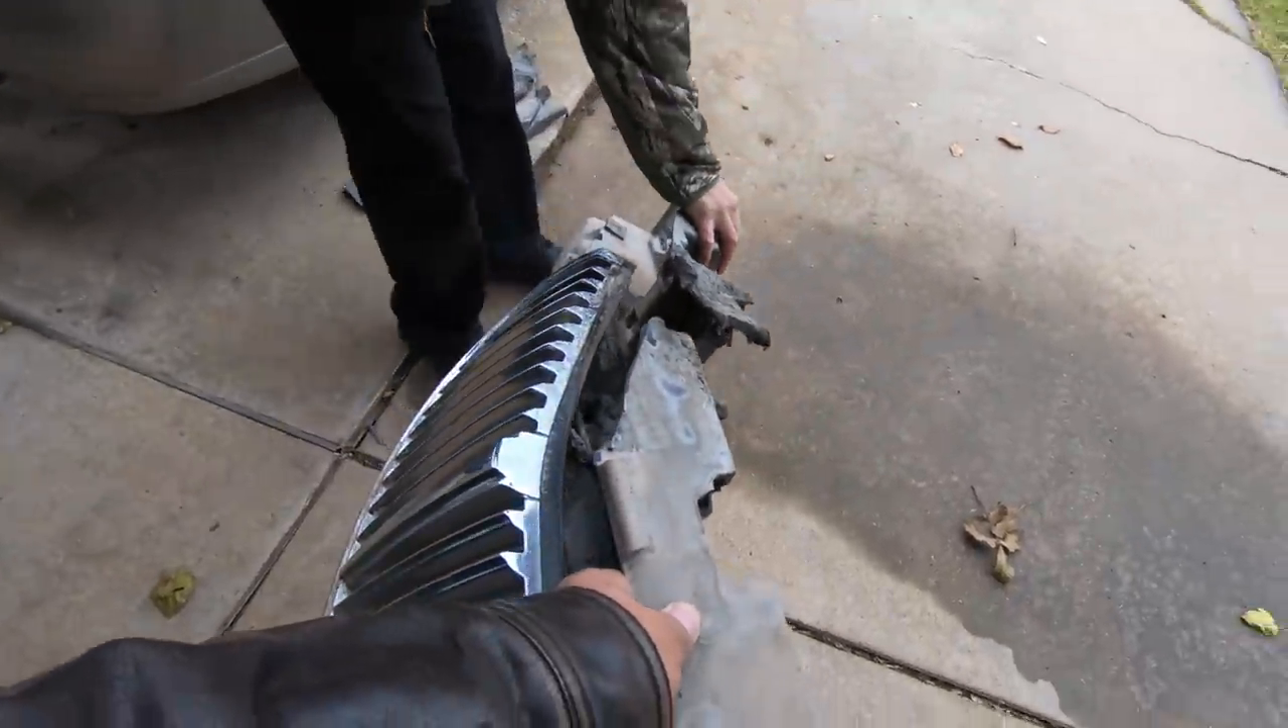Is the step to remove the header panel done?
Yes.